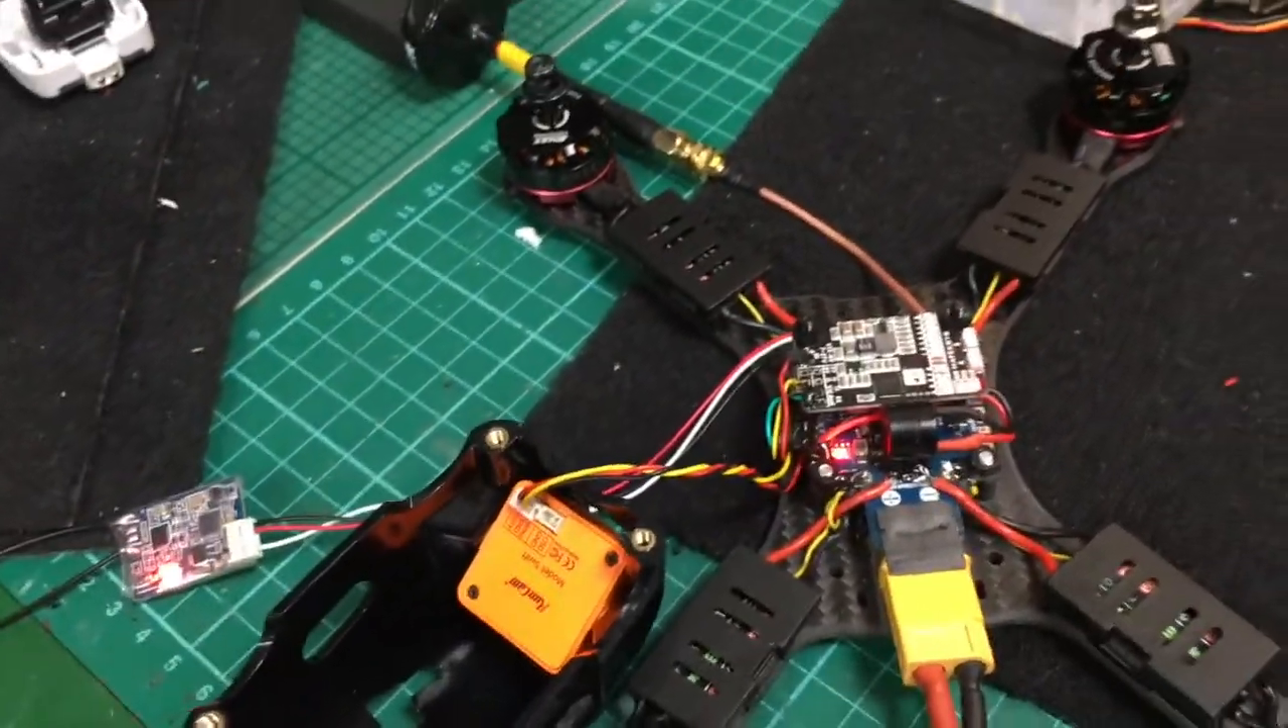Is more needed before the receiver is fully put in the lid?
Yes.